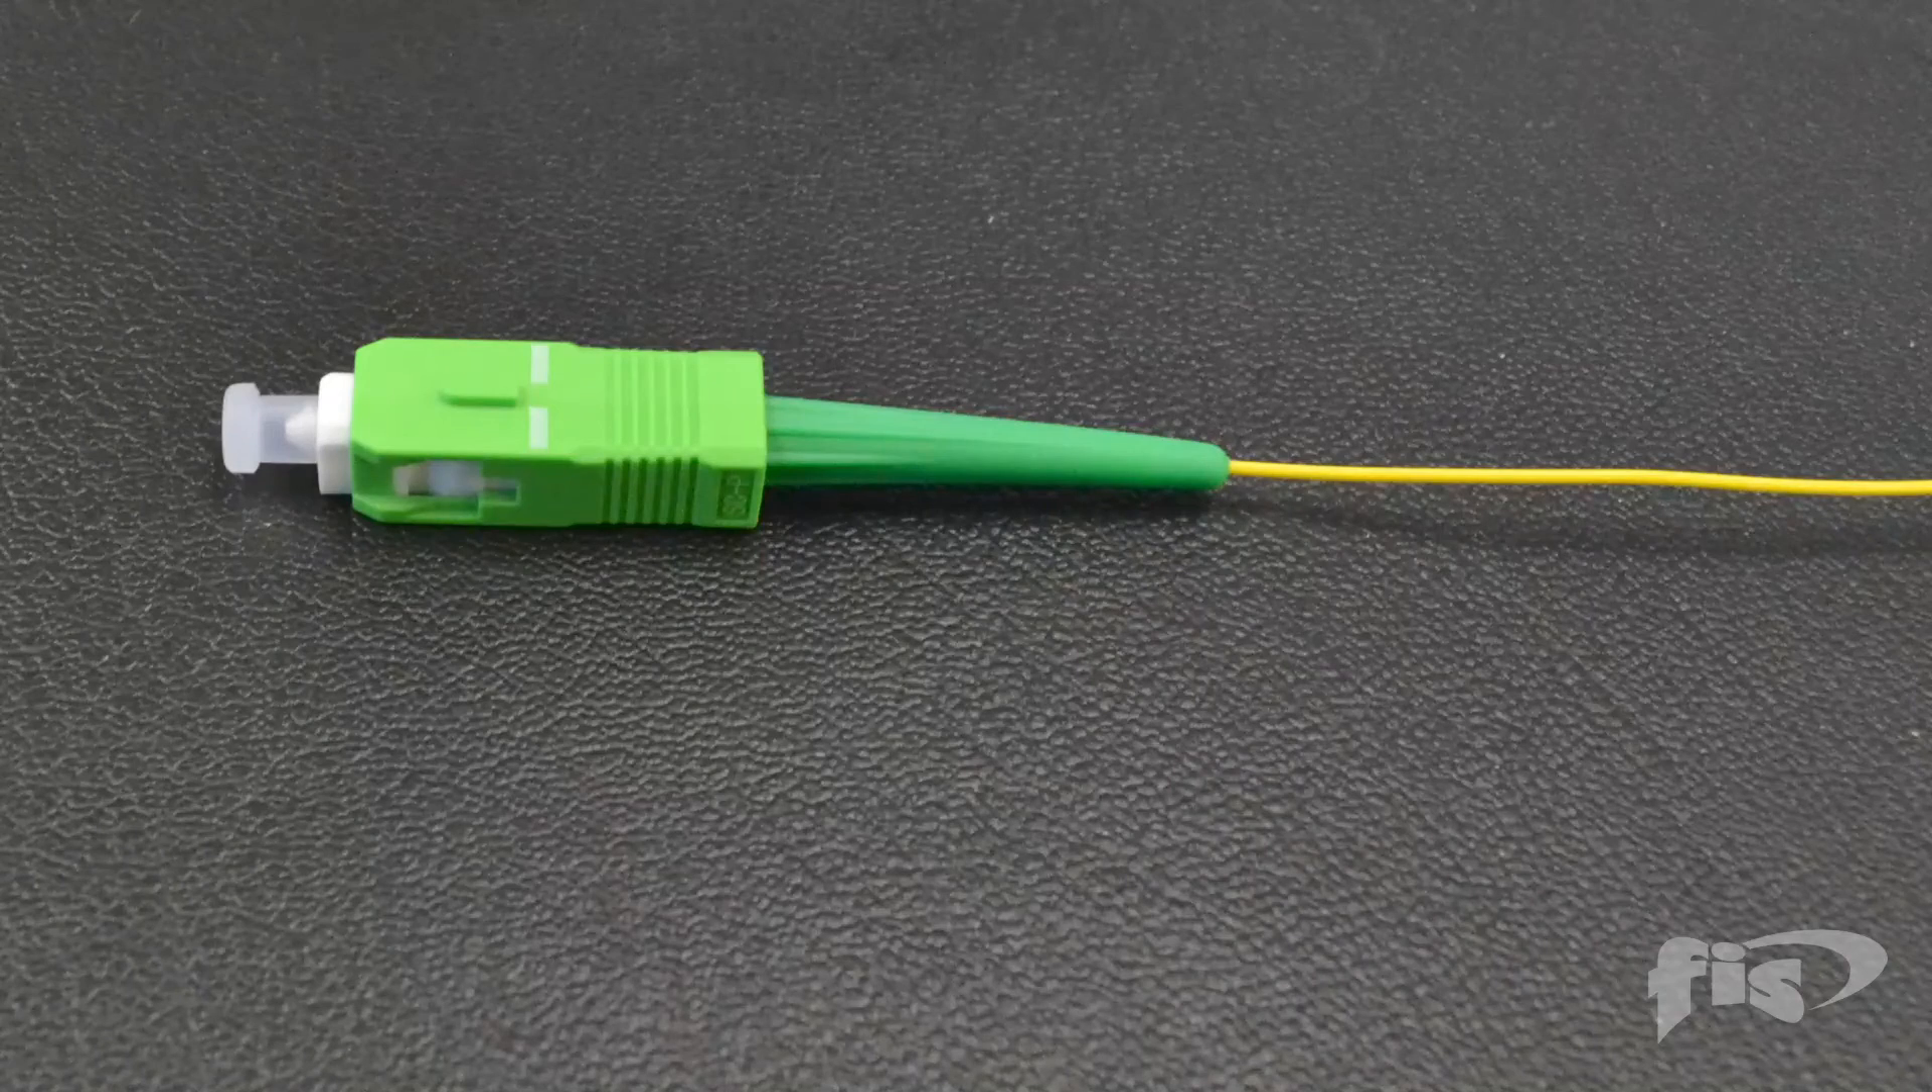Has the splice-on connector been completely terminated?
Yes.